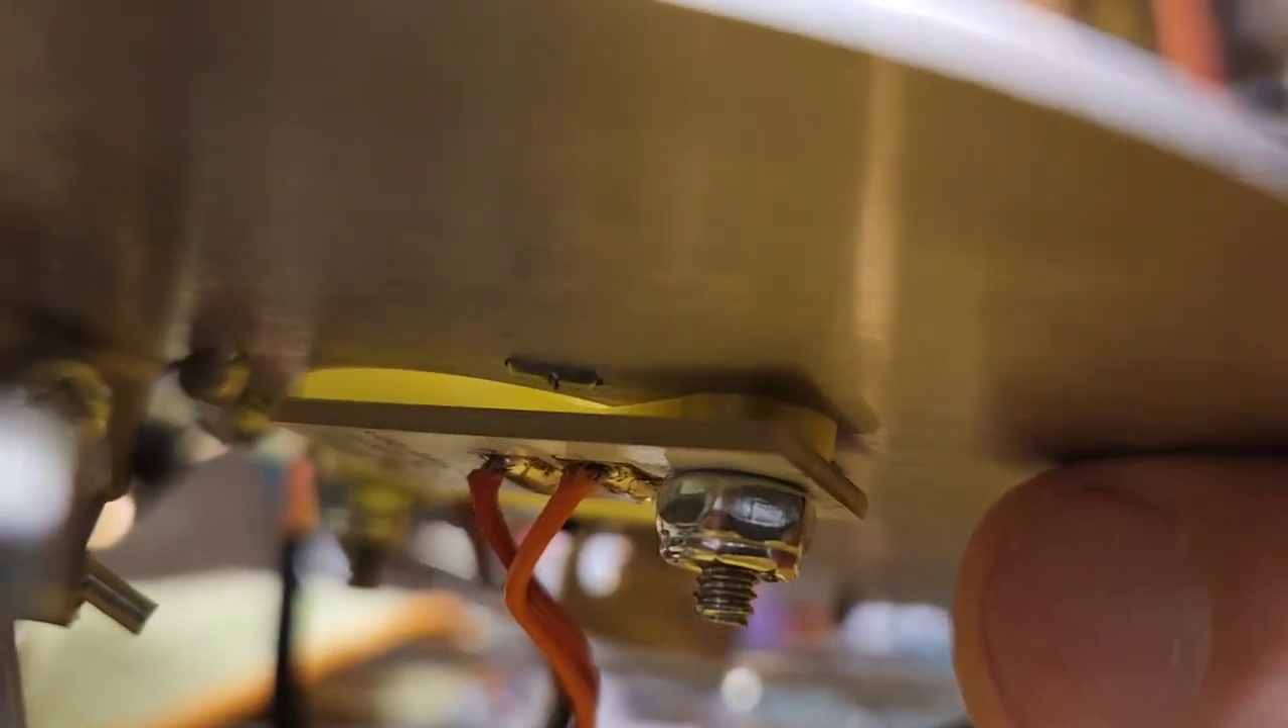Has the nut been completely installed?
Yes.